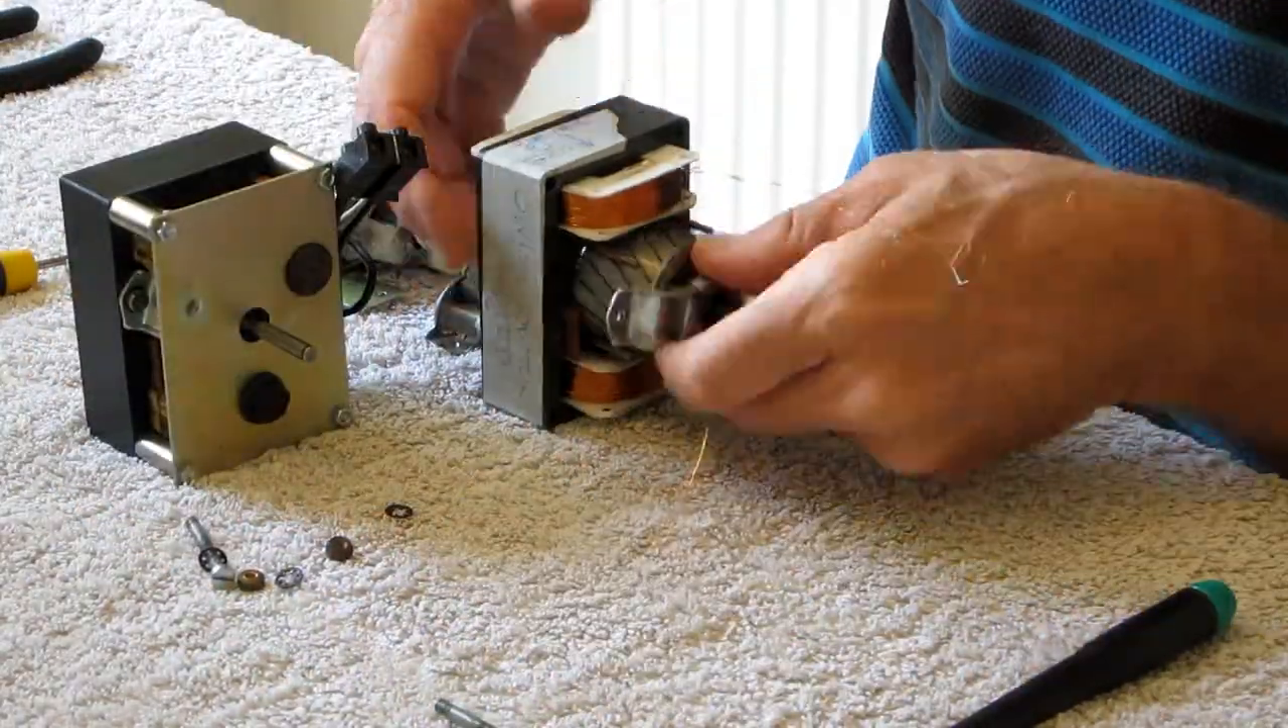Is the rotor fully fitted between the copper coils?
No.